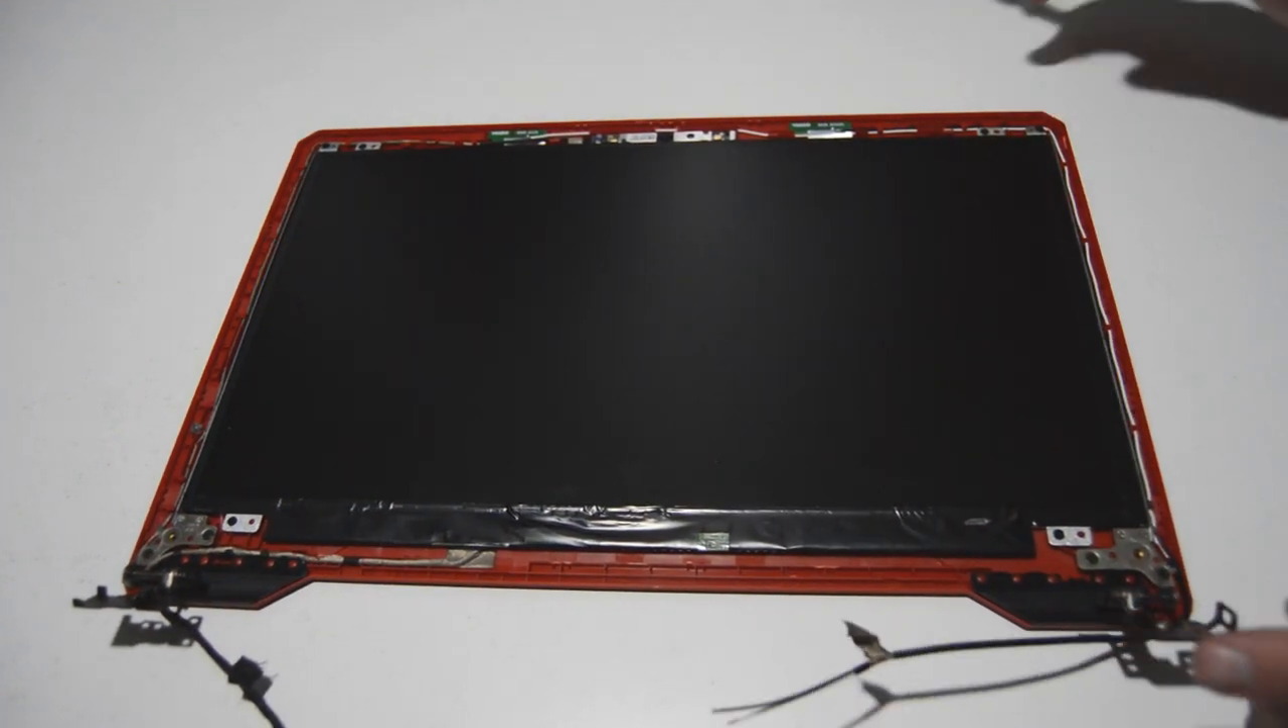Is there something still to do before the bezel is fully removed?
No.